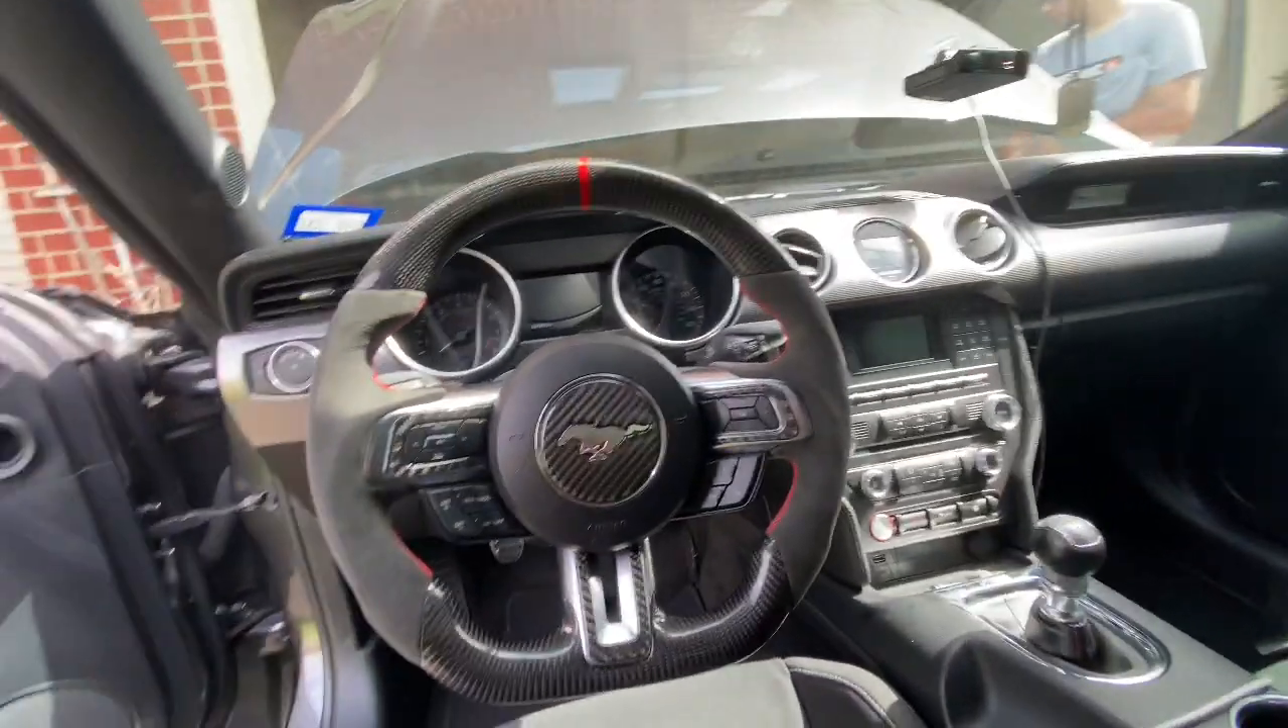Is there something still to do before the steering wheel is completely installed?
No.